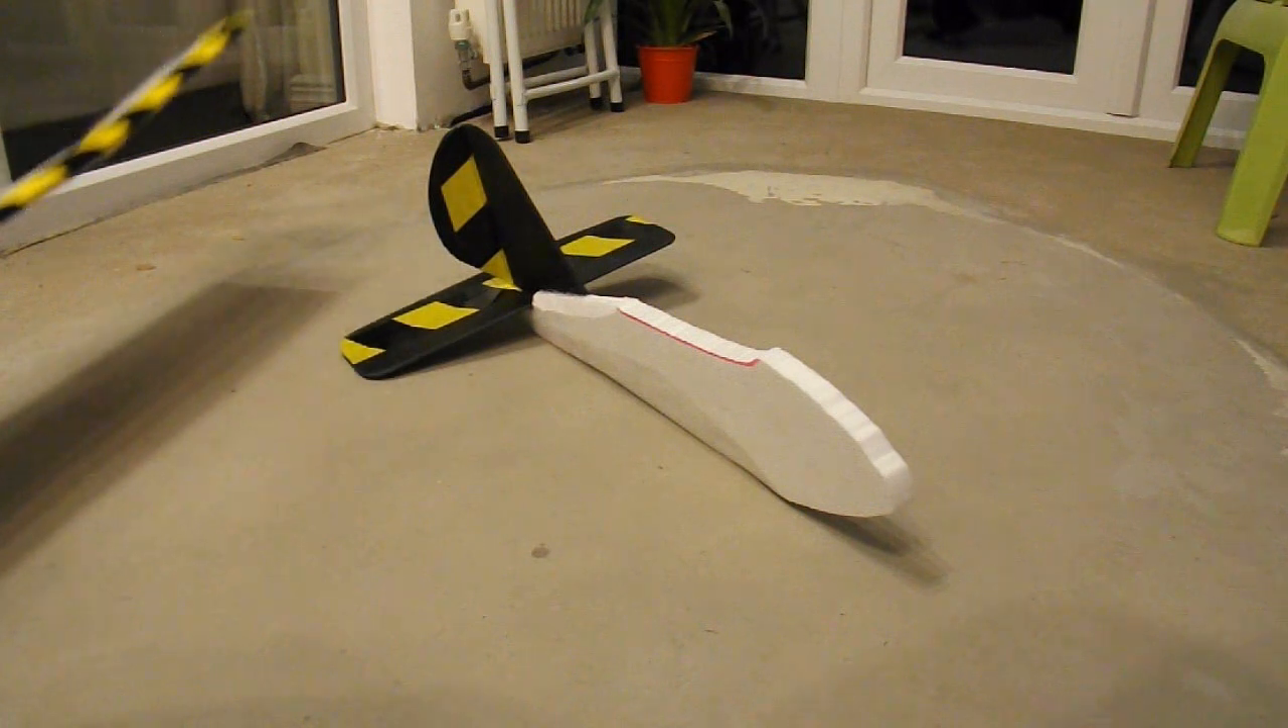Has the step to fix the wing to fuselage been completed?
No.